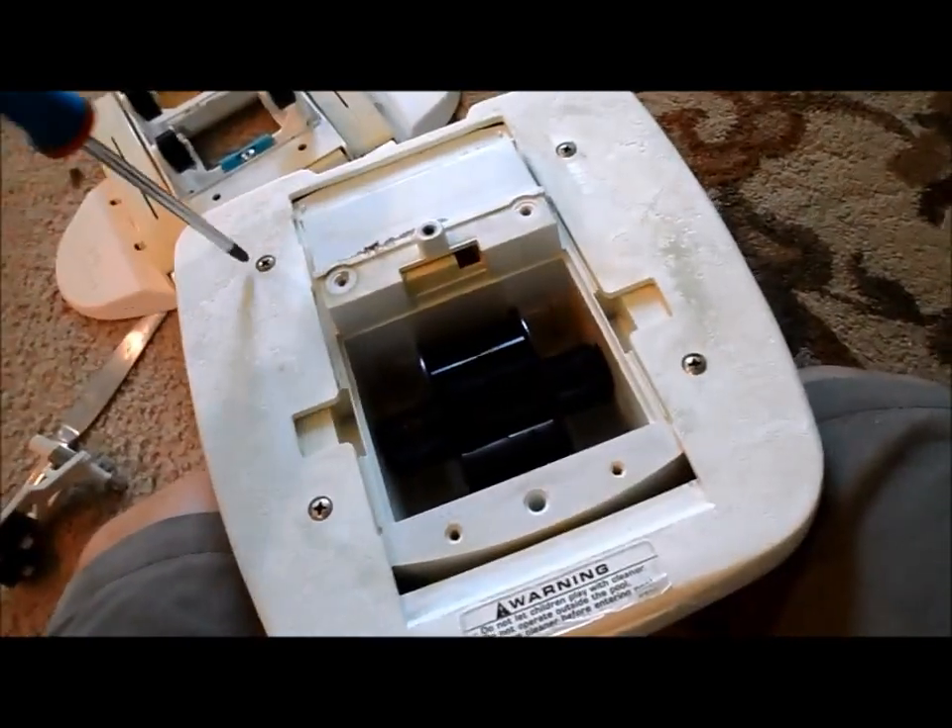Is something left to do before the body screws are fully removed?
Yes.